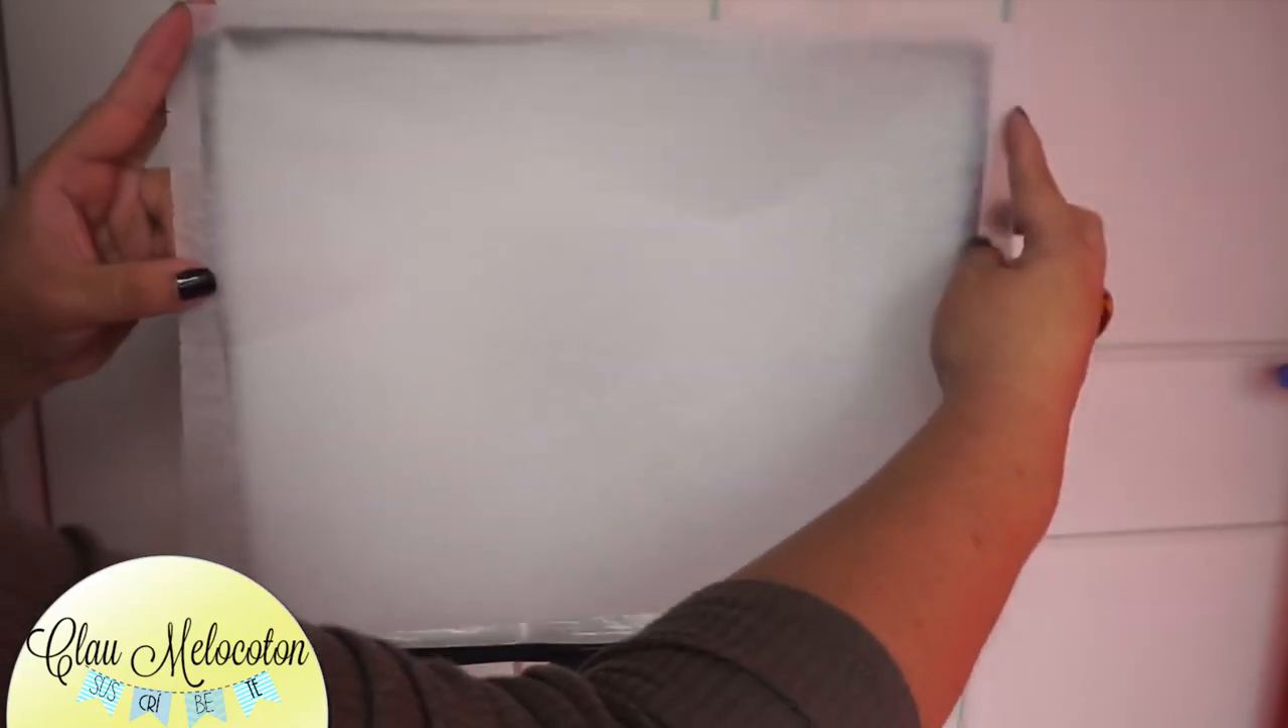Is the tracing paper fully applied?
No.